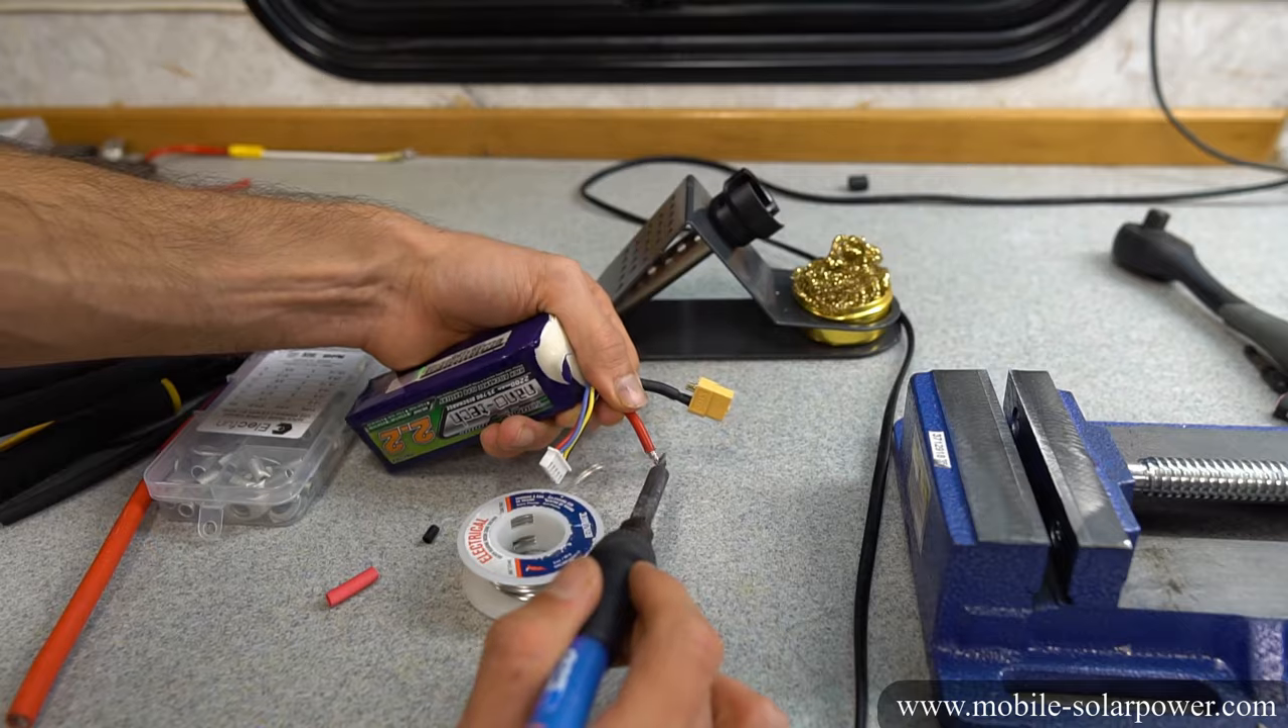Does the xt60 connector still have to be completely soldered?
Yes.